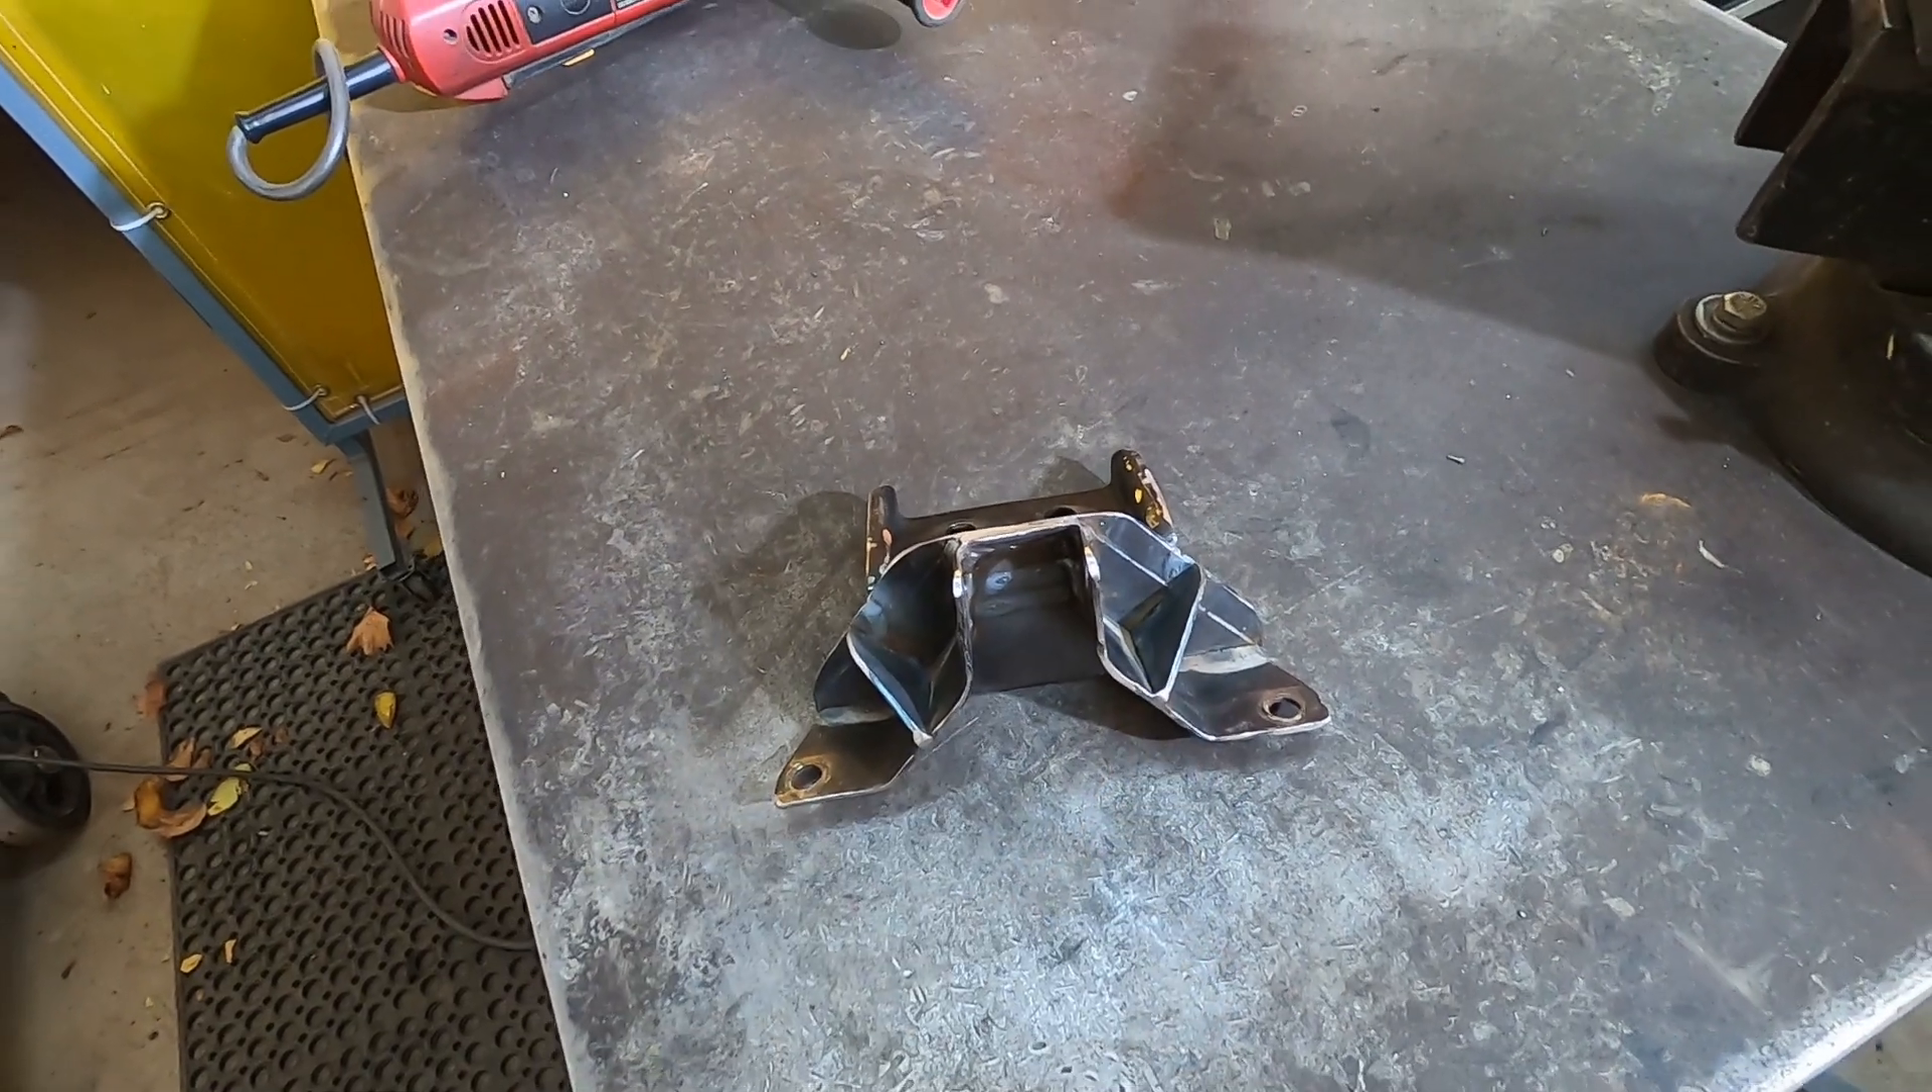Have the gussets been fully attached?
Yes.